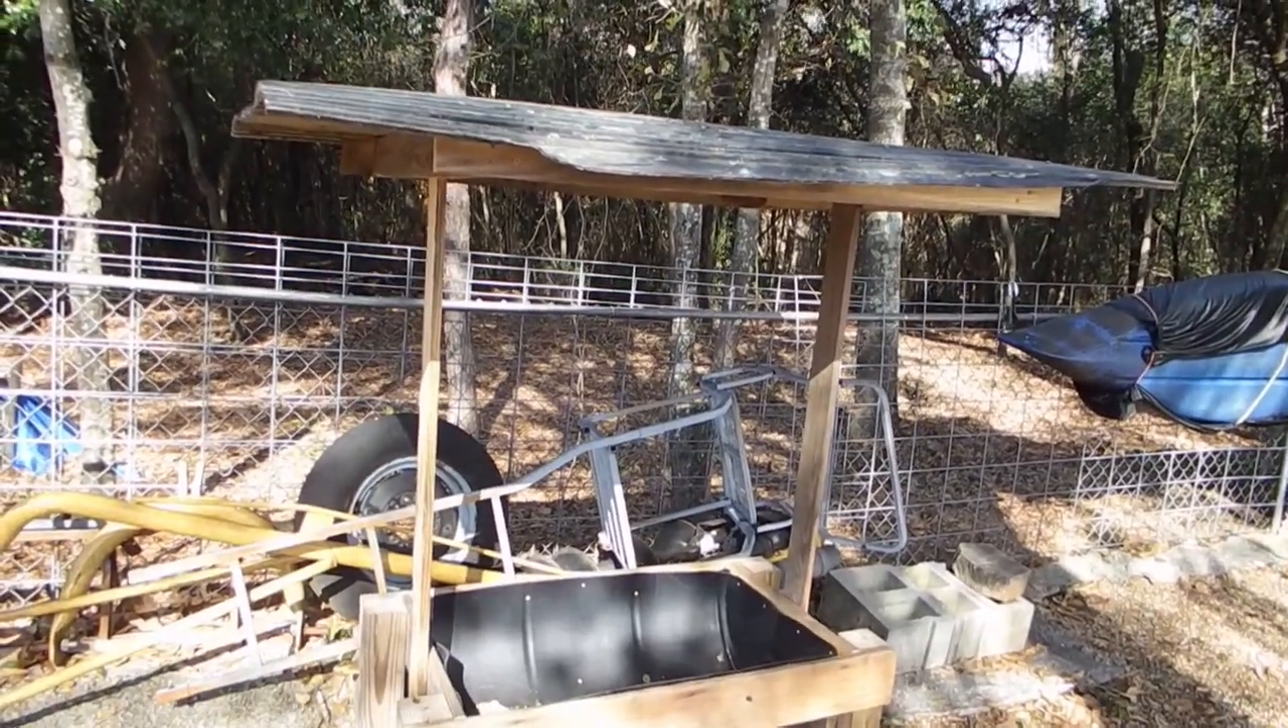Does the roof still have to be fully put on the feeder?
No.